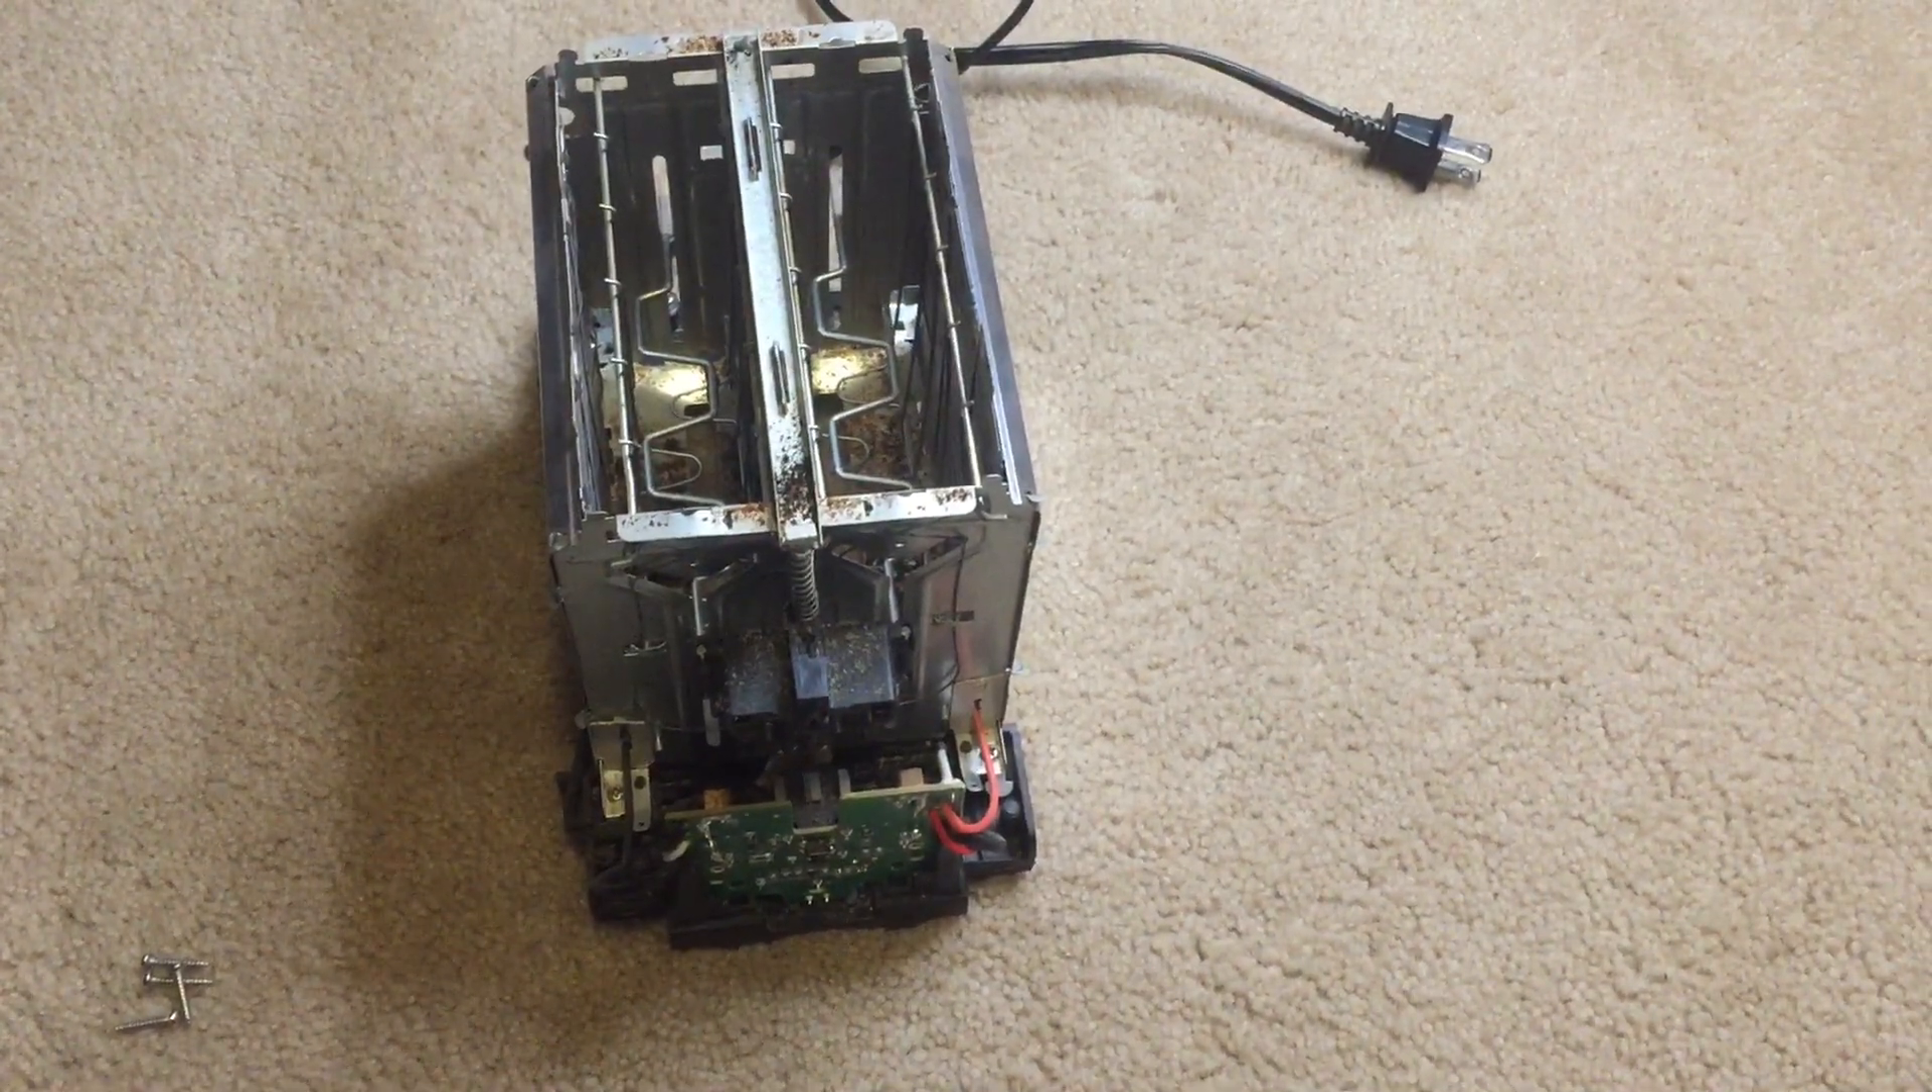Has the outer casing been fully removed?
Yes.